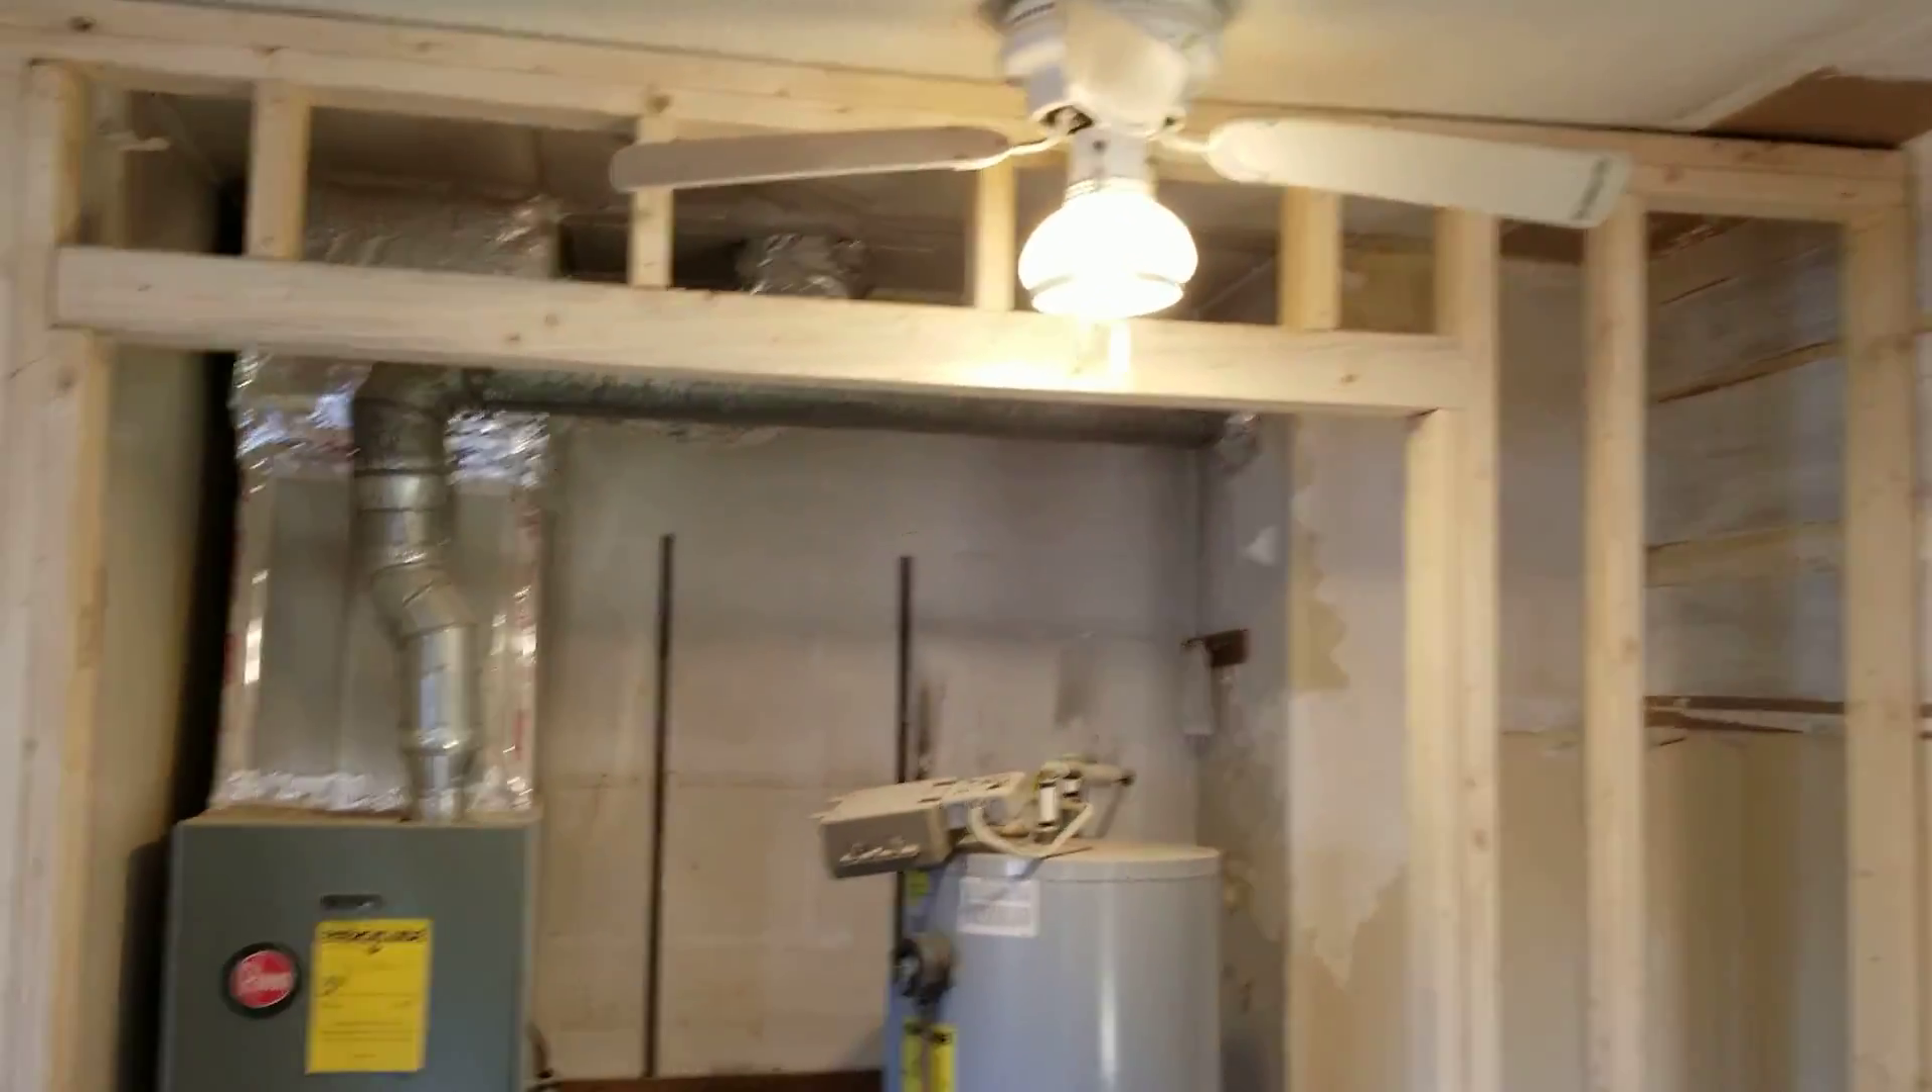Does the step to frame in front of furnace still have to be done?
No.